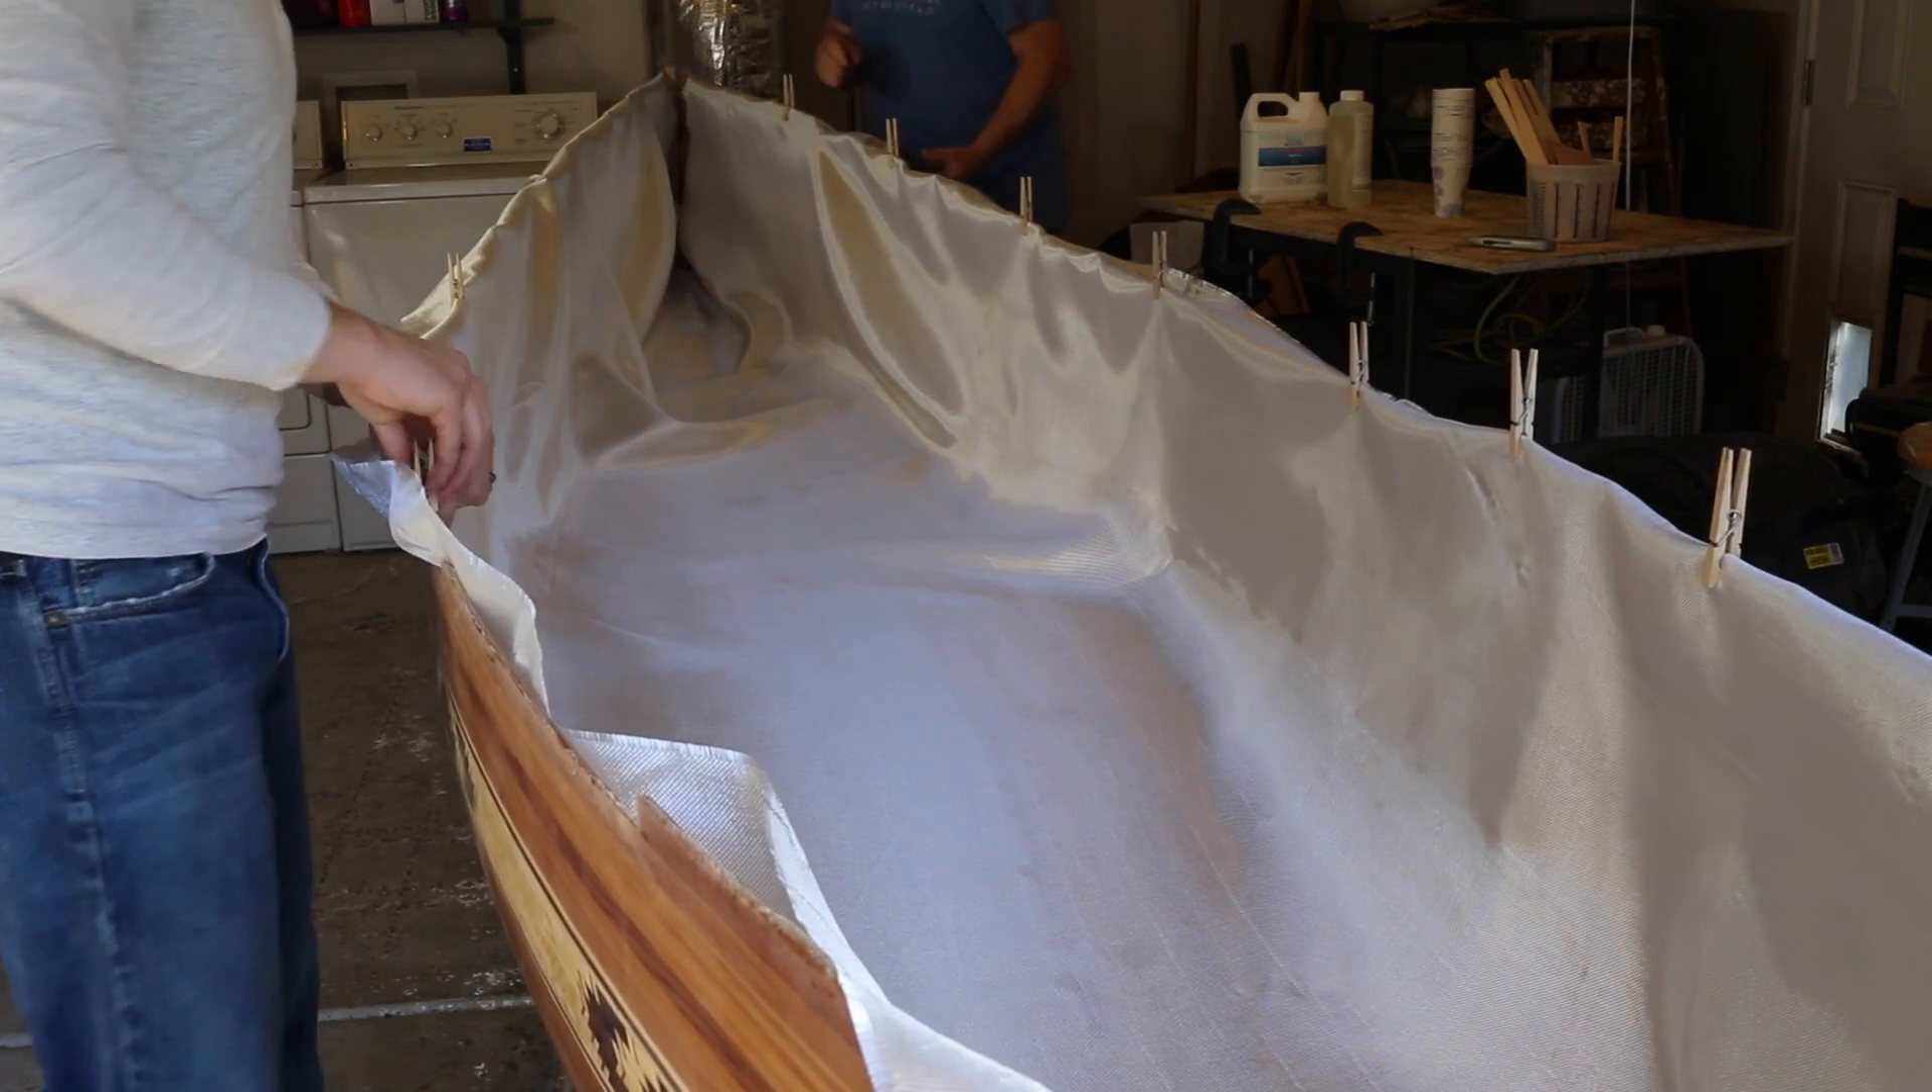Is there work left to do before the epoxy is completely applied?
Yes.